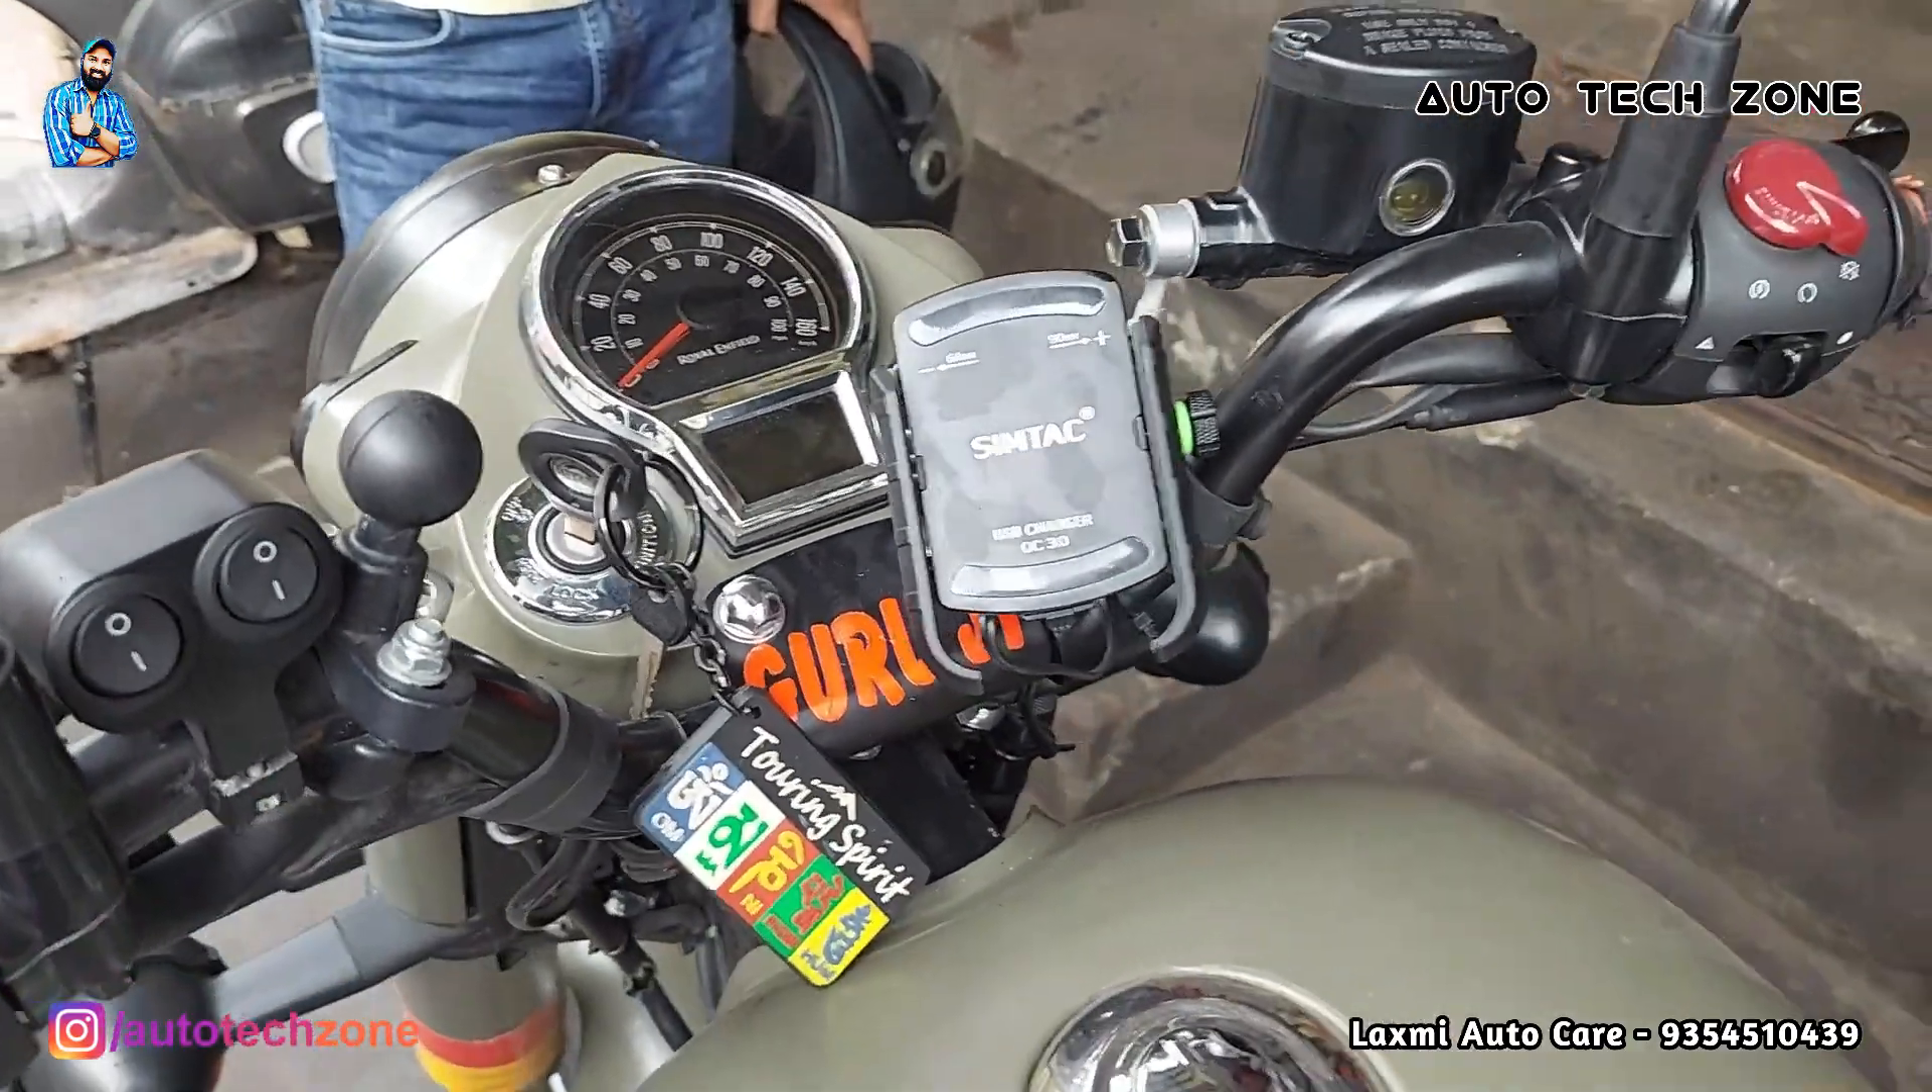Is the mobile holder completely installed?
Yes.